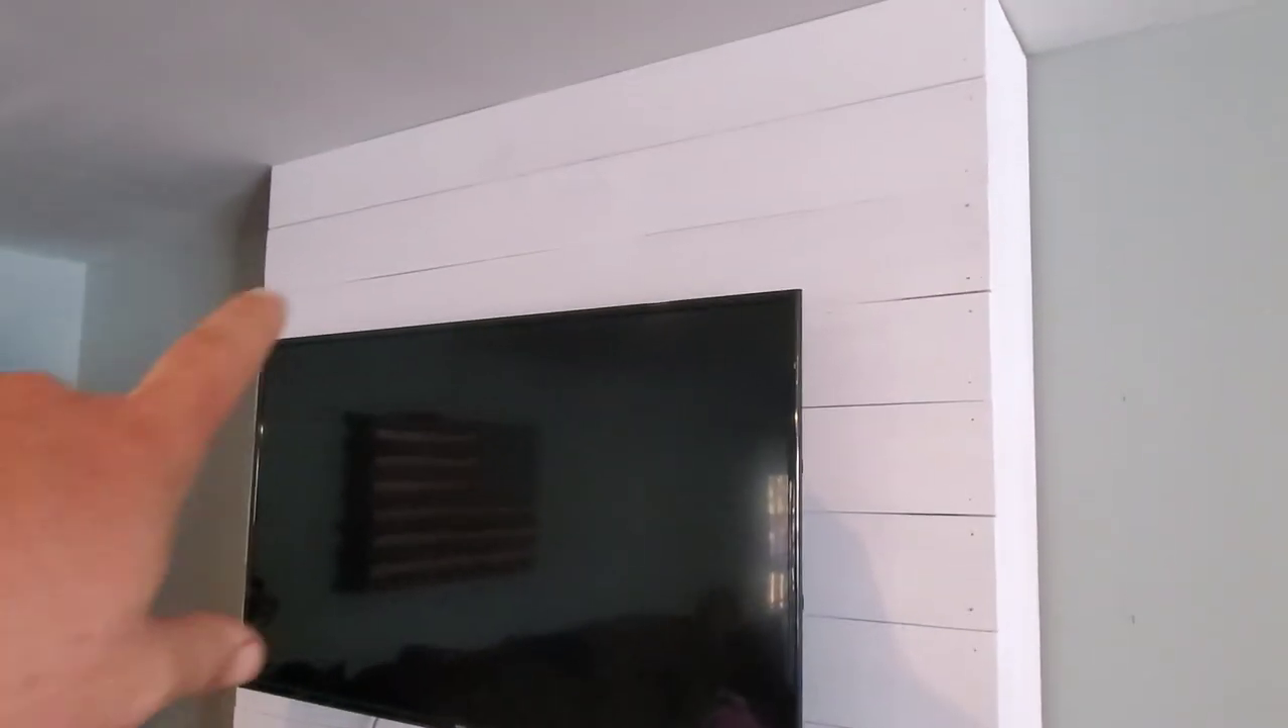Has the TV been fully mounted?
Yes.